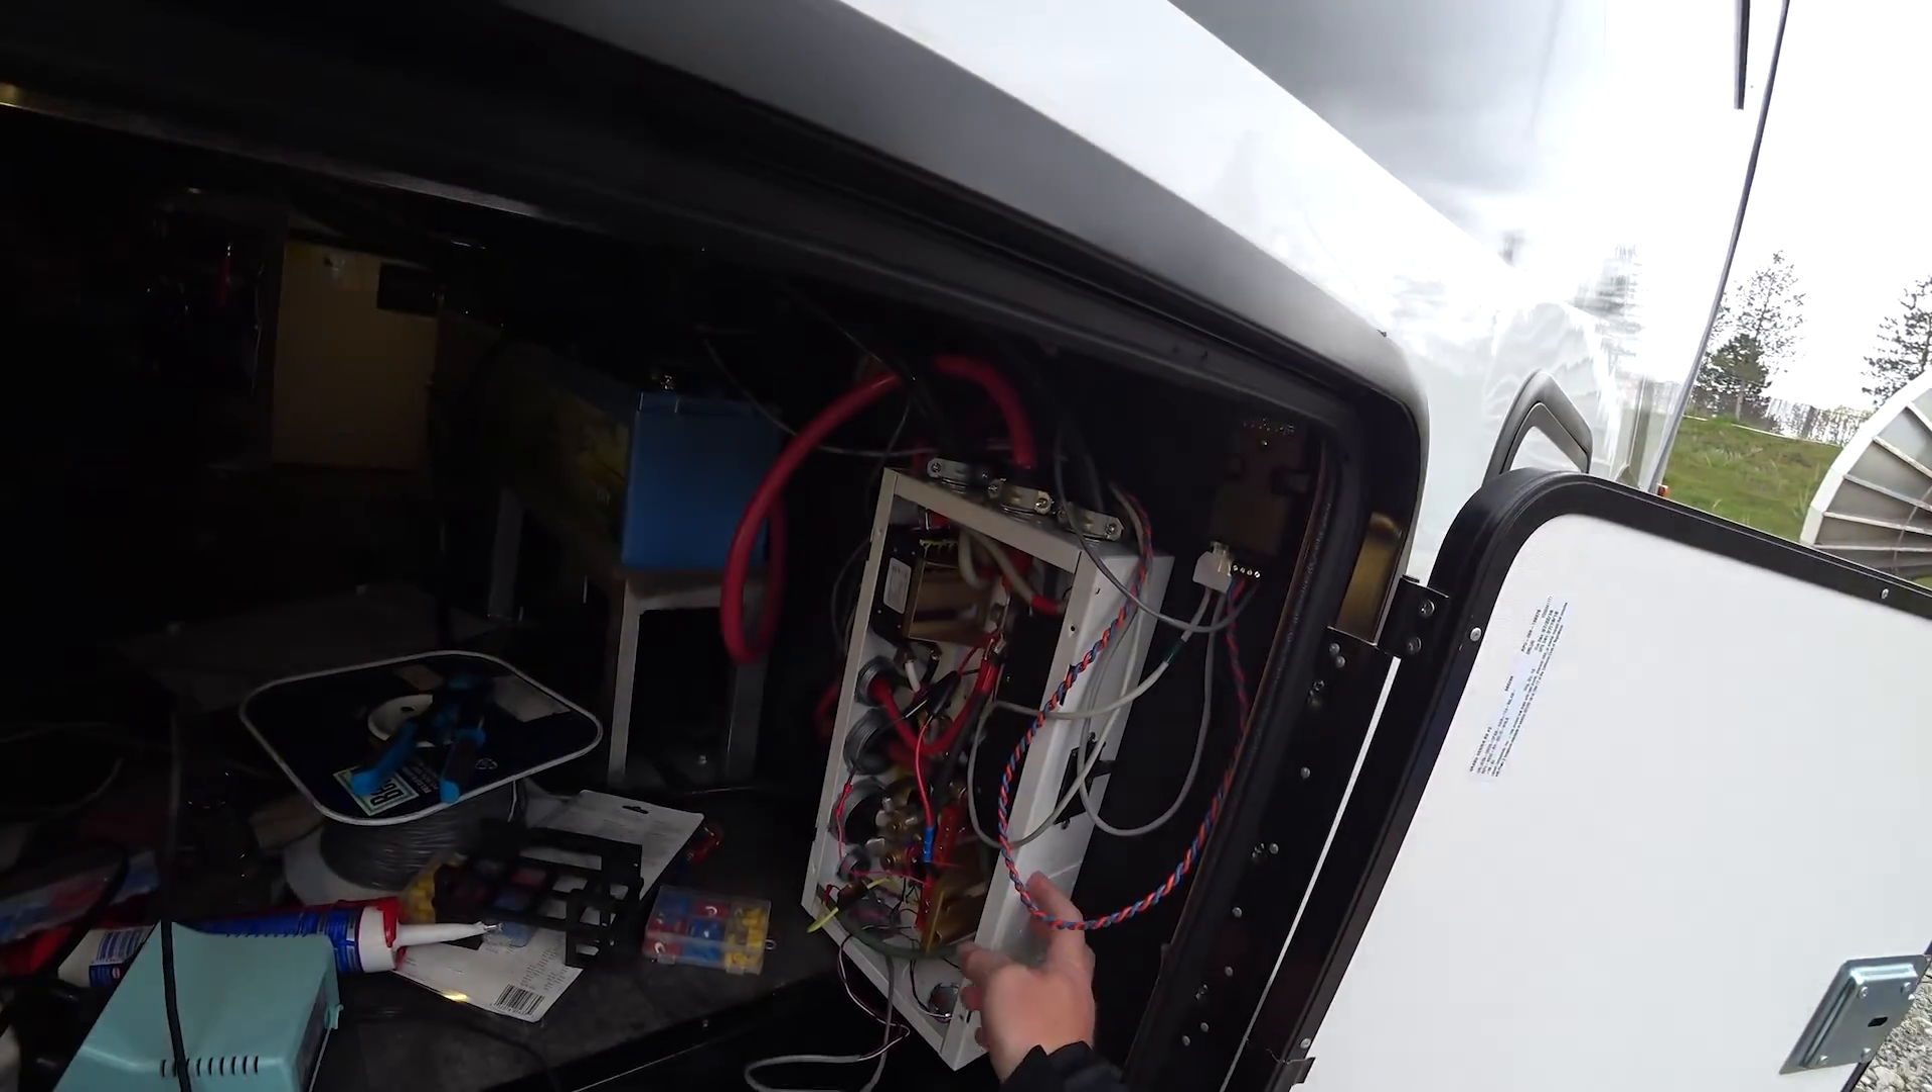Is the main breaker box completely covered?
No.